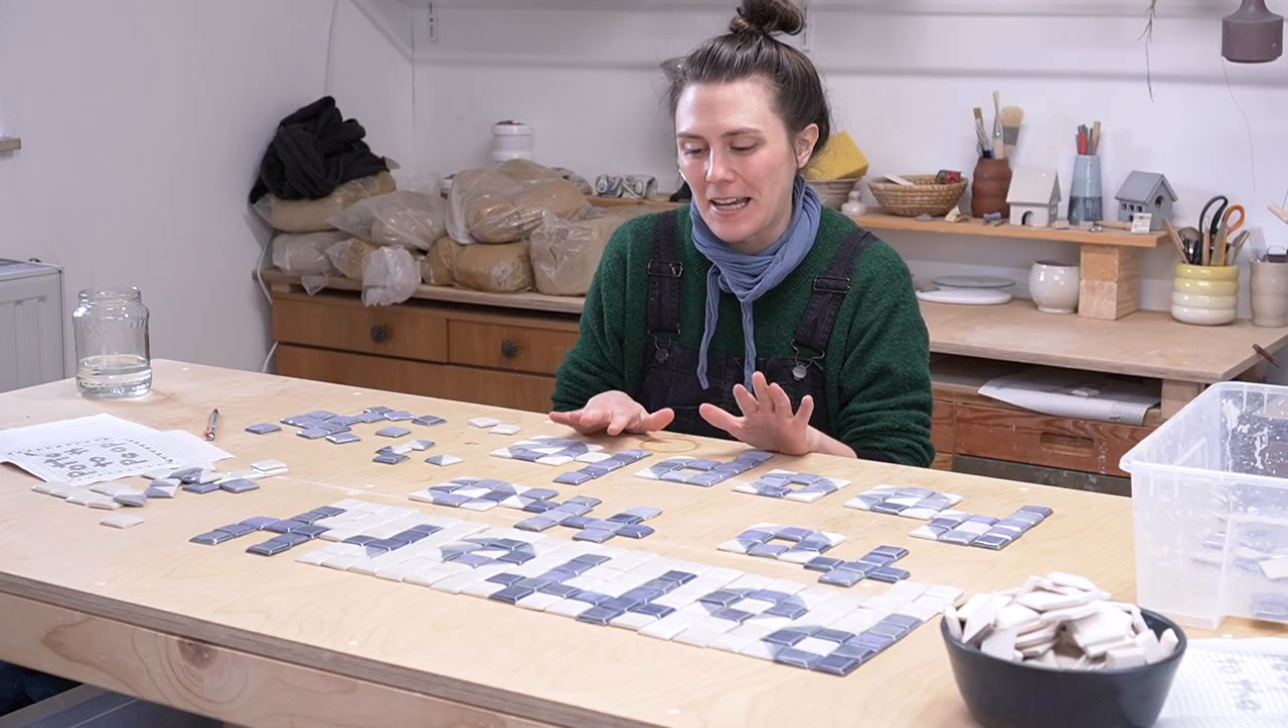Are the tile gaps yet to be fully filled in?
Yes.